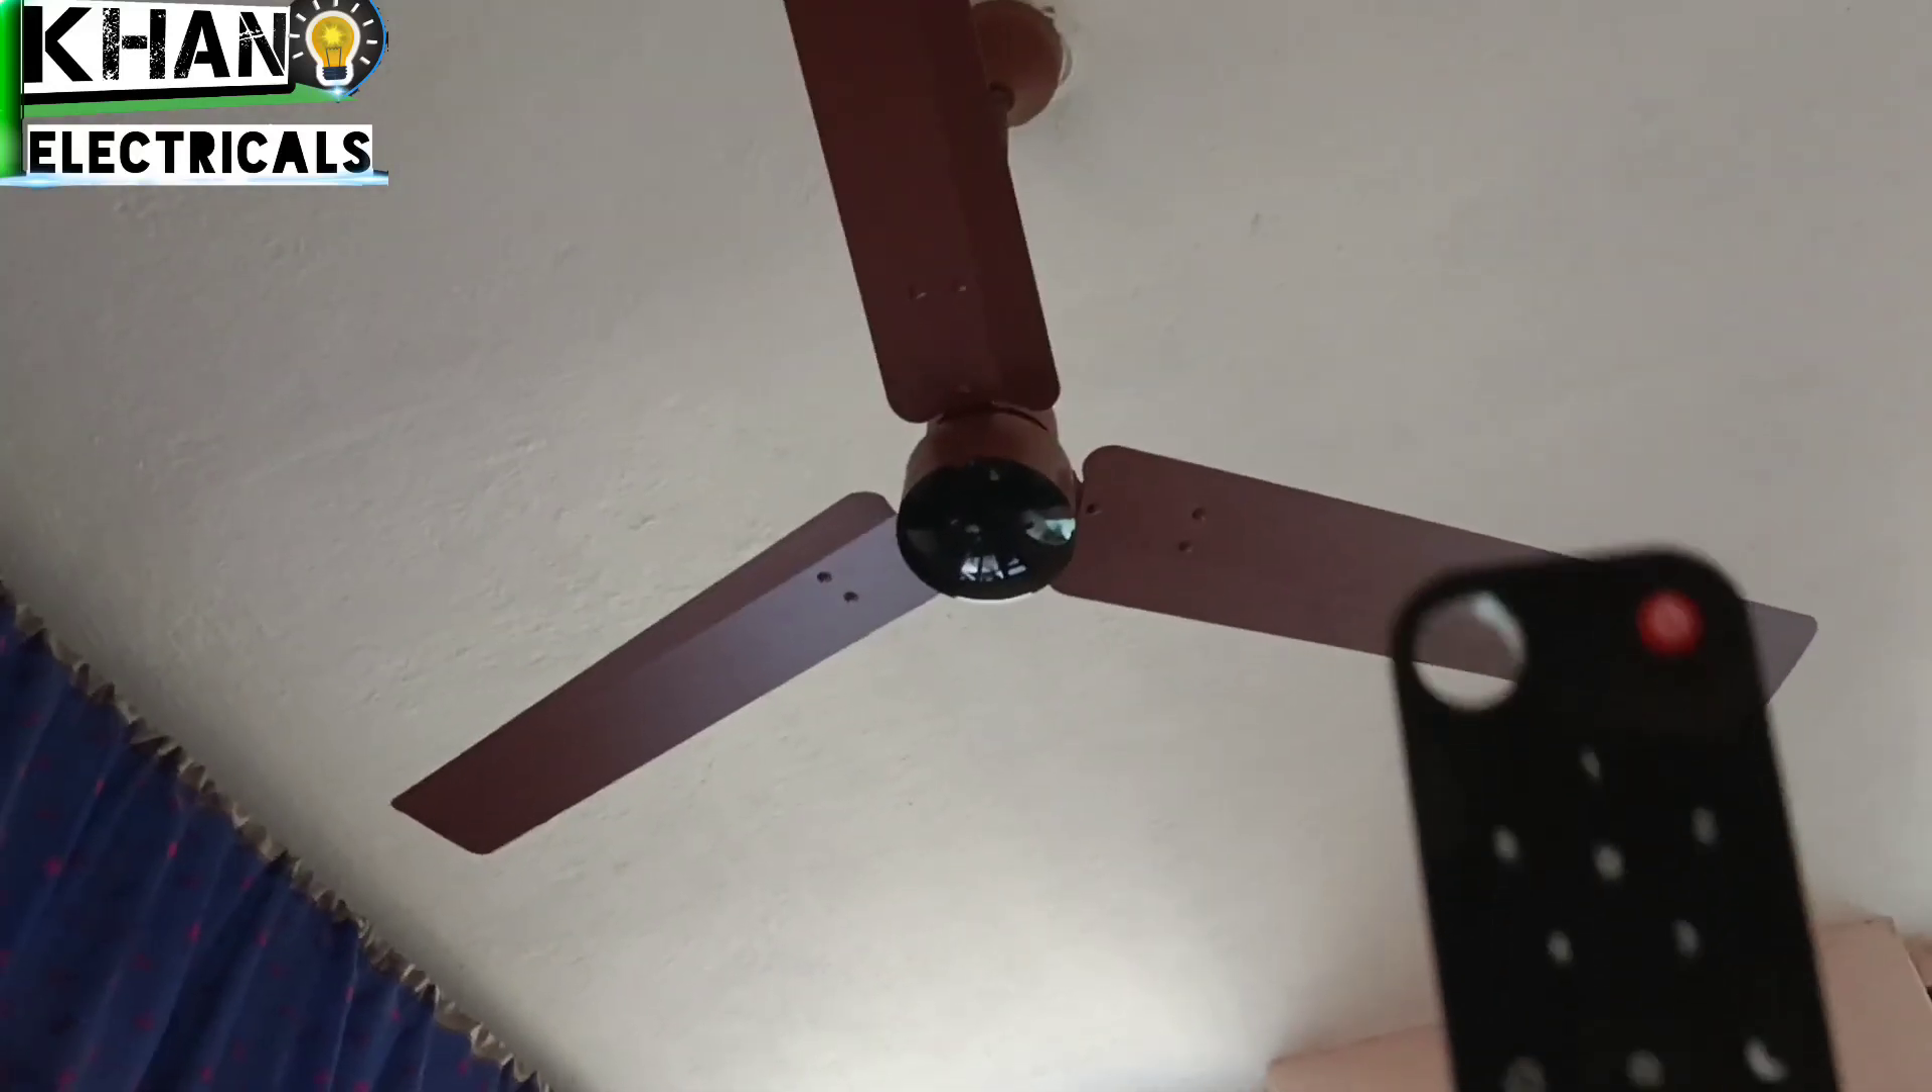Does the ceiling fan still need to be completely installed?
No.